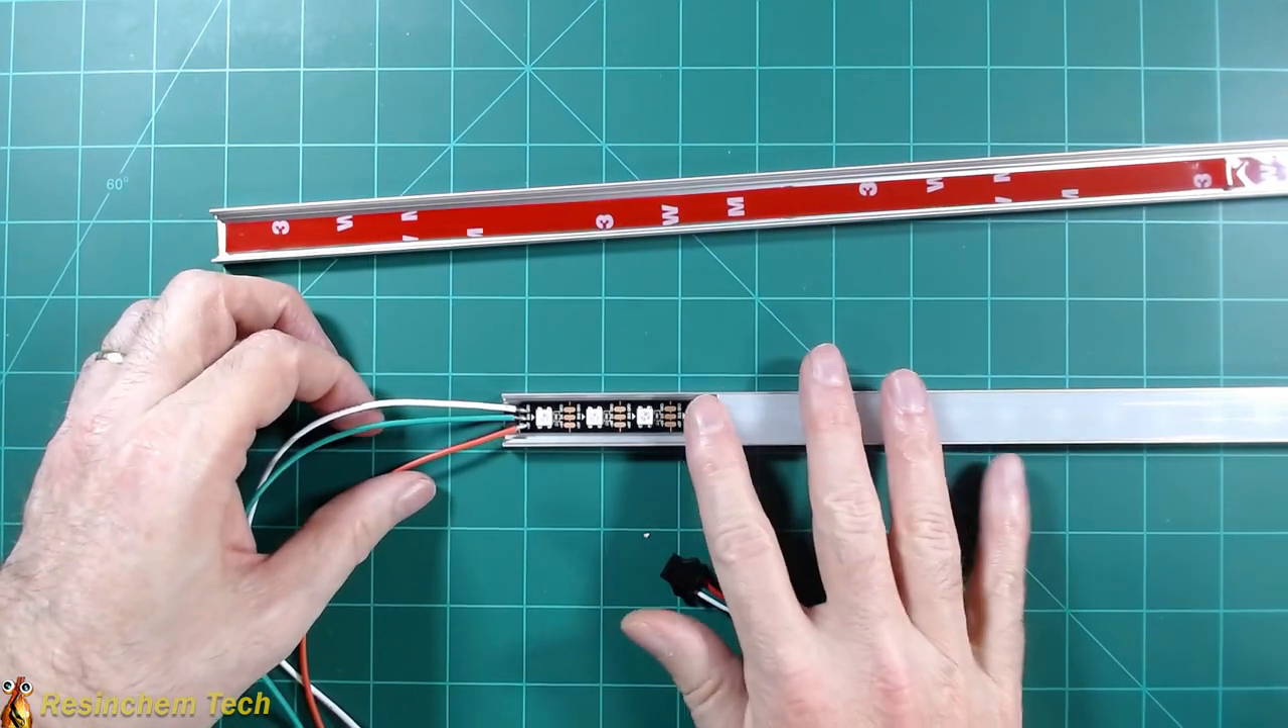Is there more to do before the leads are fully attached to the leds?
No.